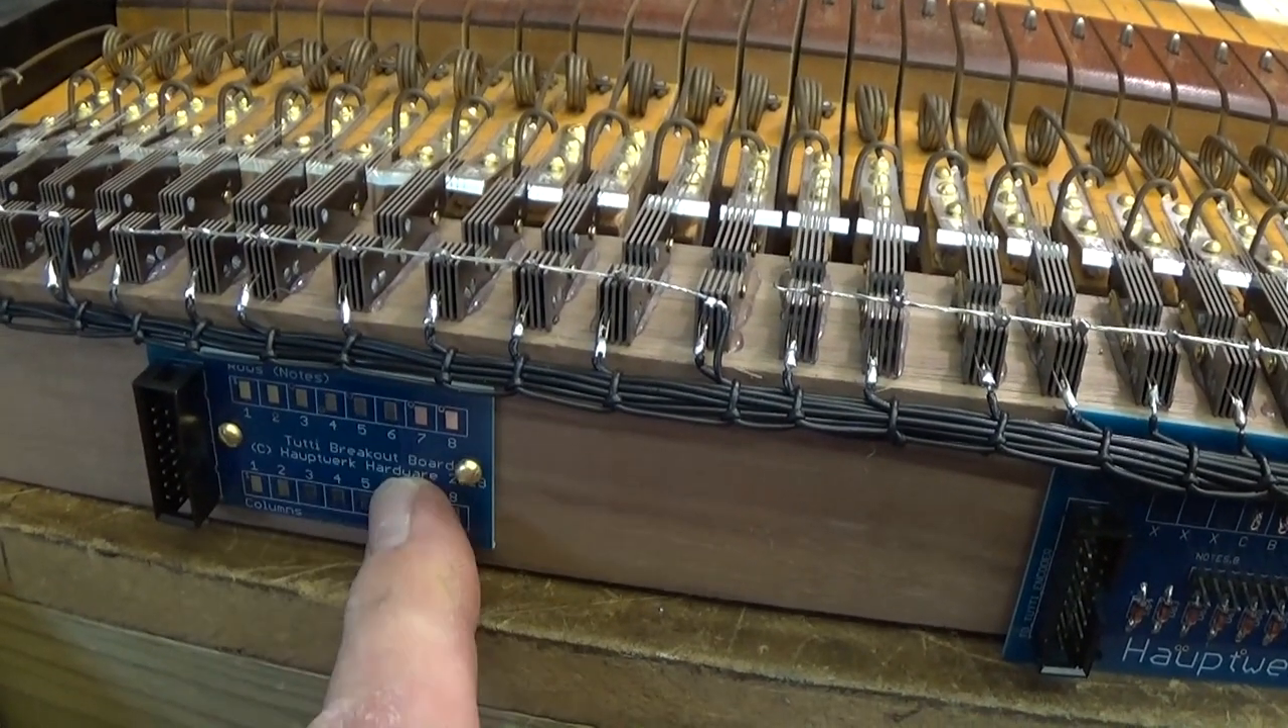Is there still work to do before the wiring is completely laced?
No.